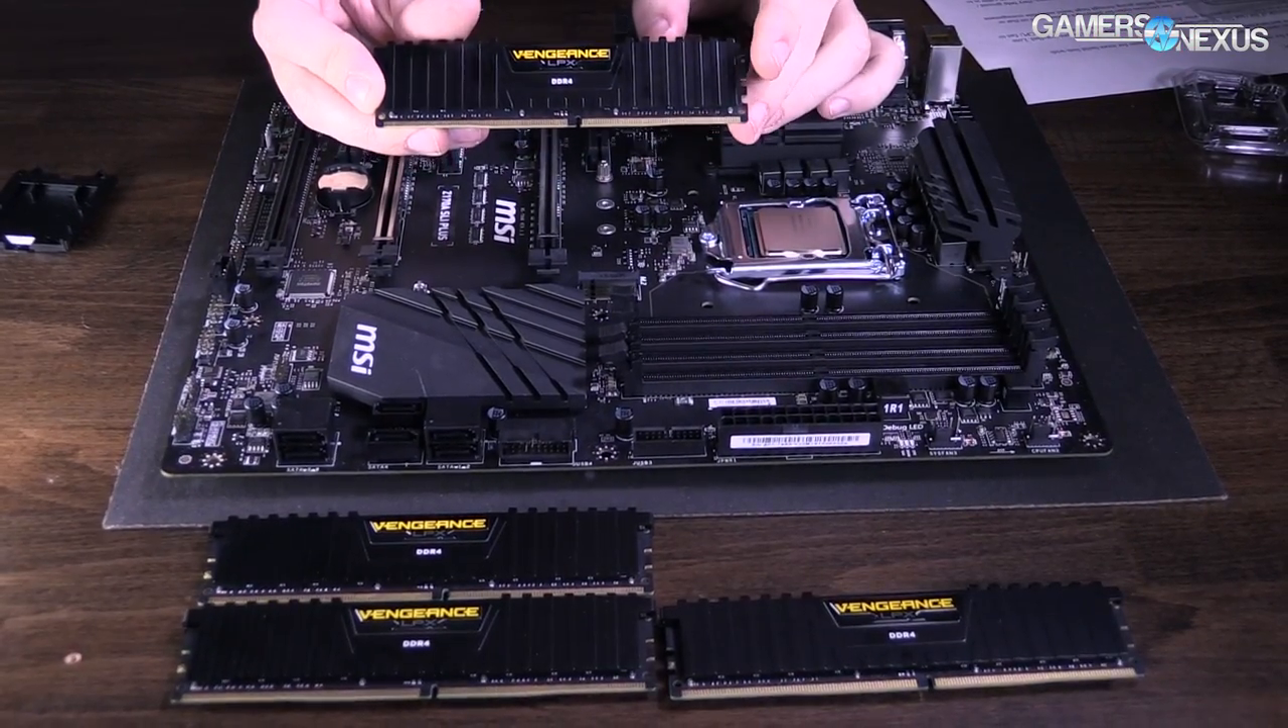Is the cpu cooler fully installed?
No.